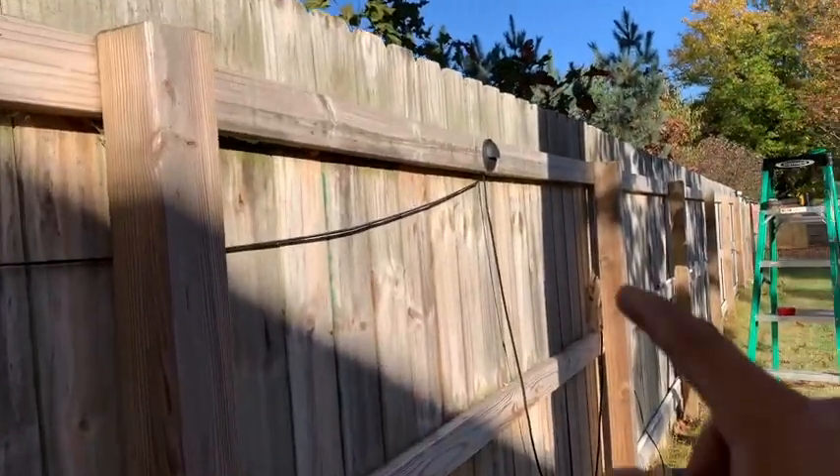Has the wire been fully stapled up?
No.